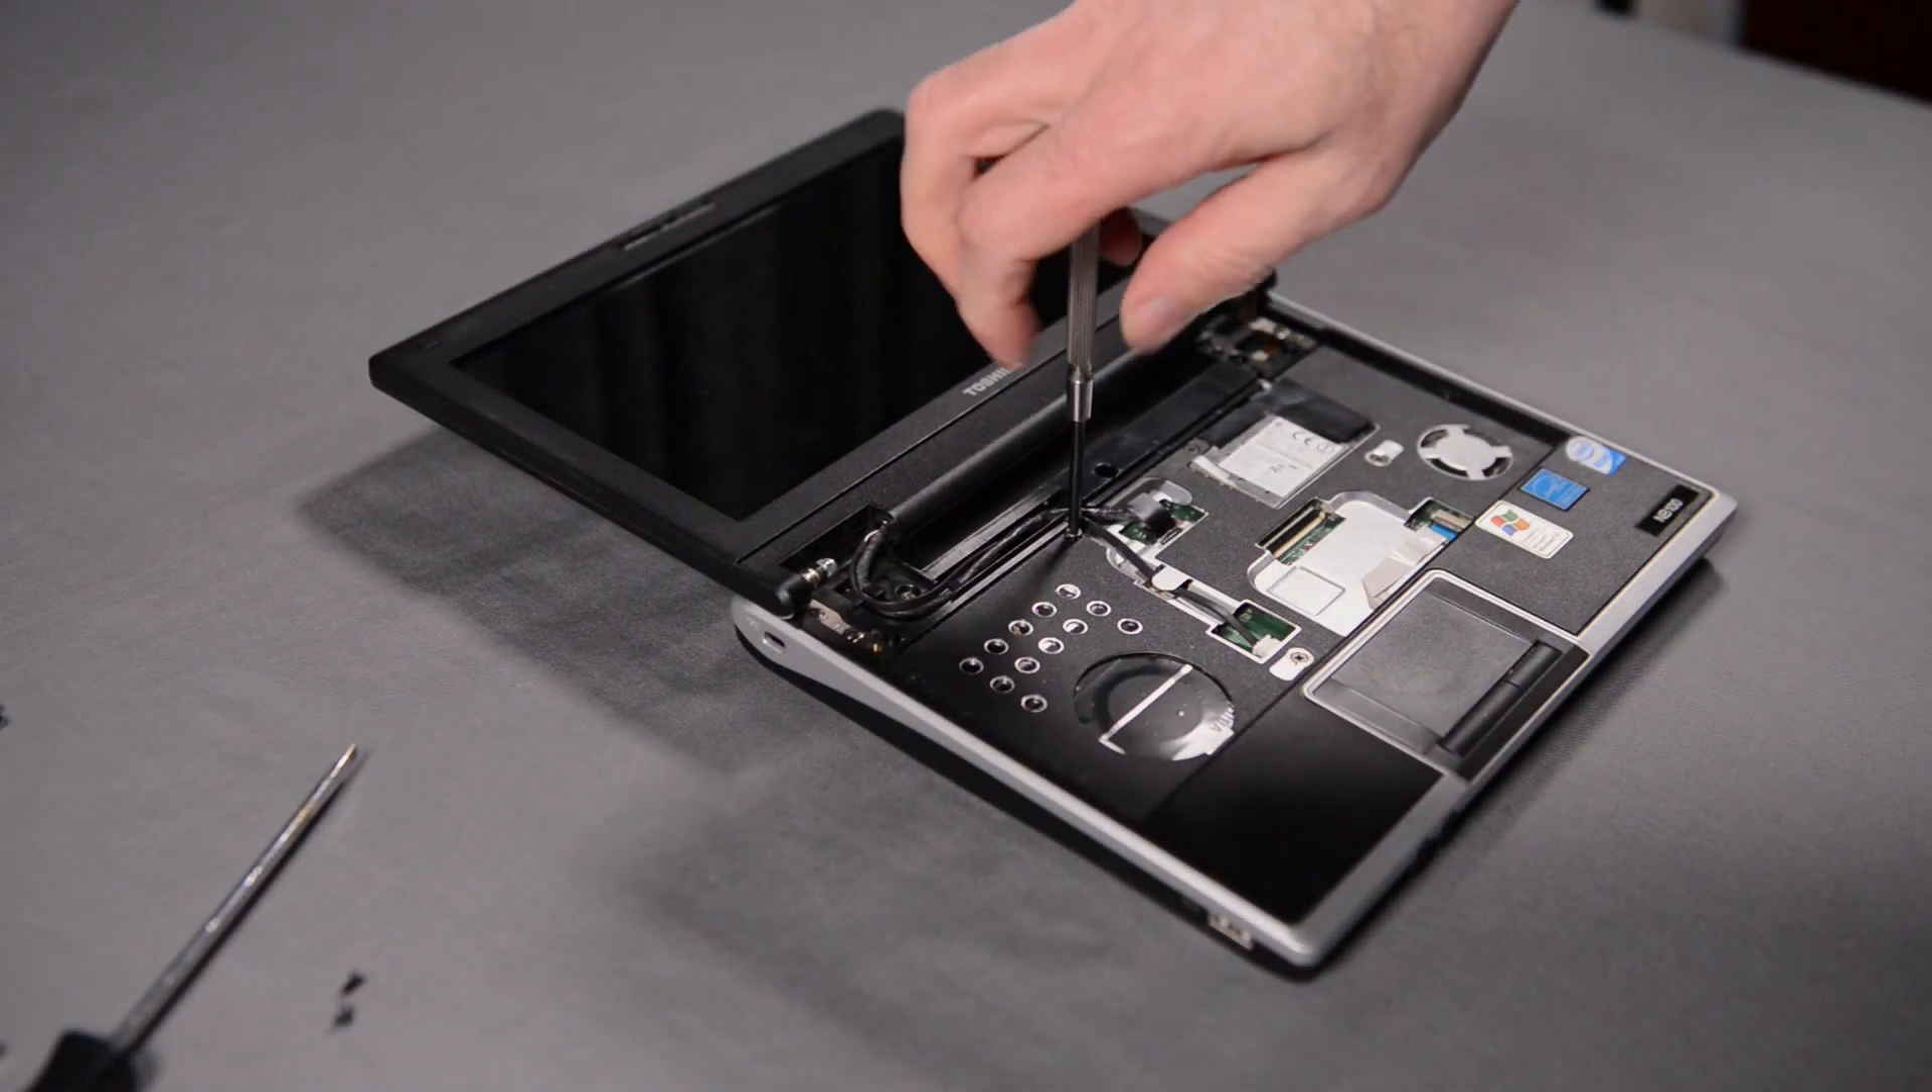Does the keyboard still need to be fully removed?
No.